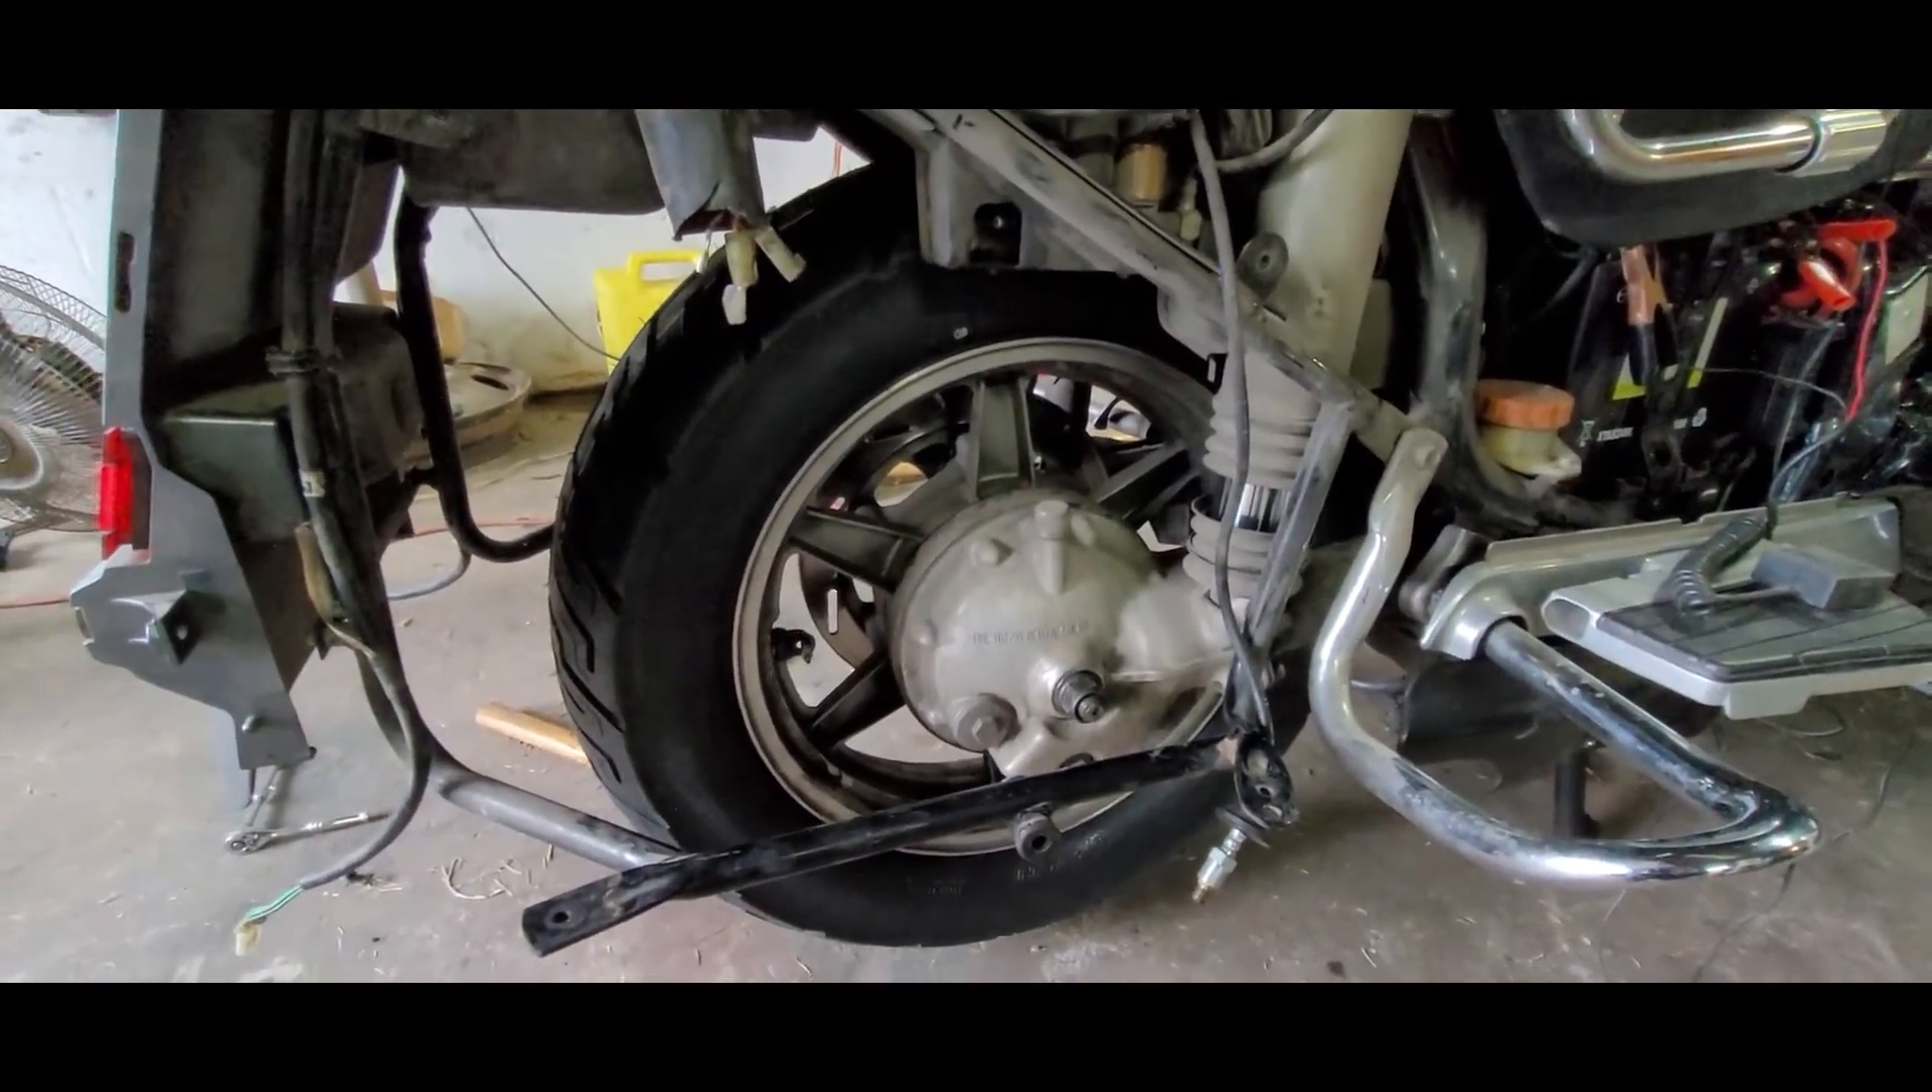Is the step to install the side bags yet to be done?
Yes.